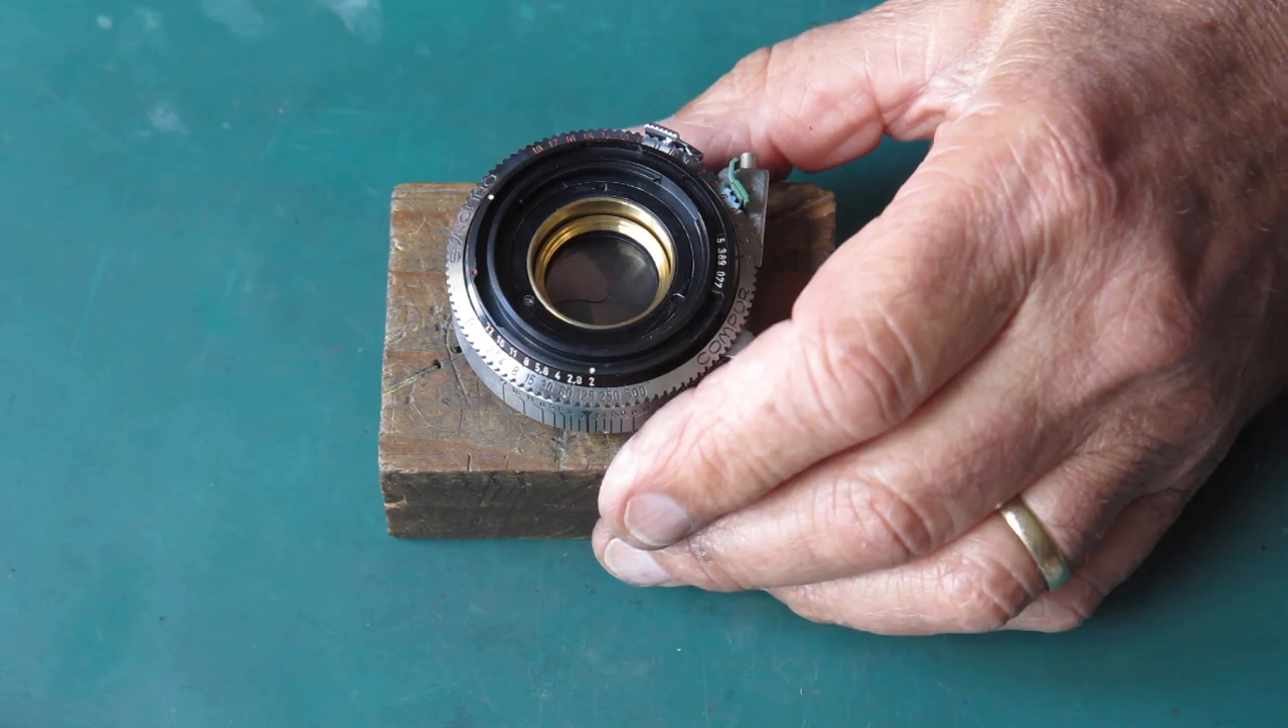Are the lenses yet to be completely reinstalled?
Yes.